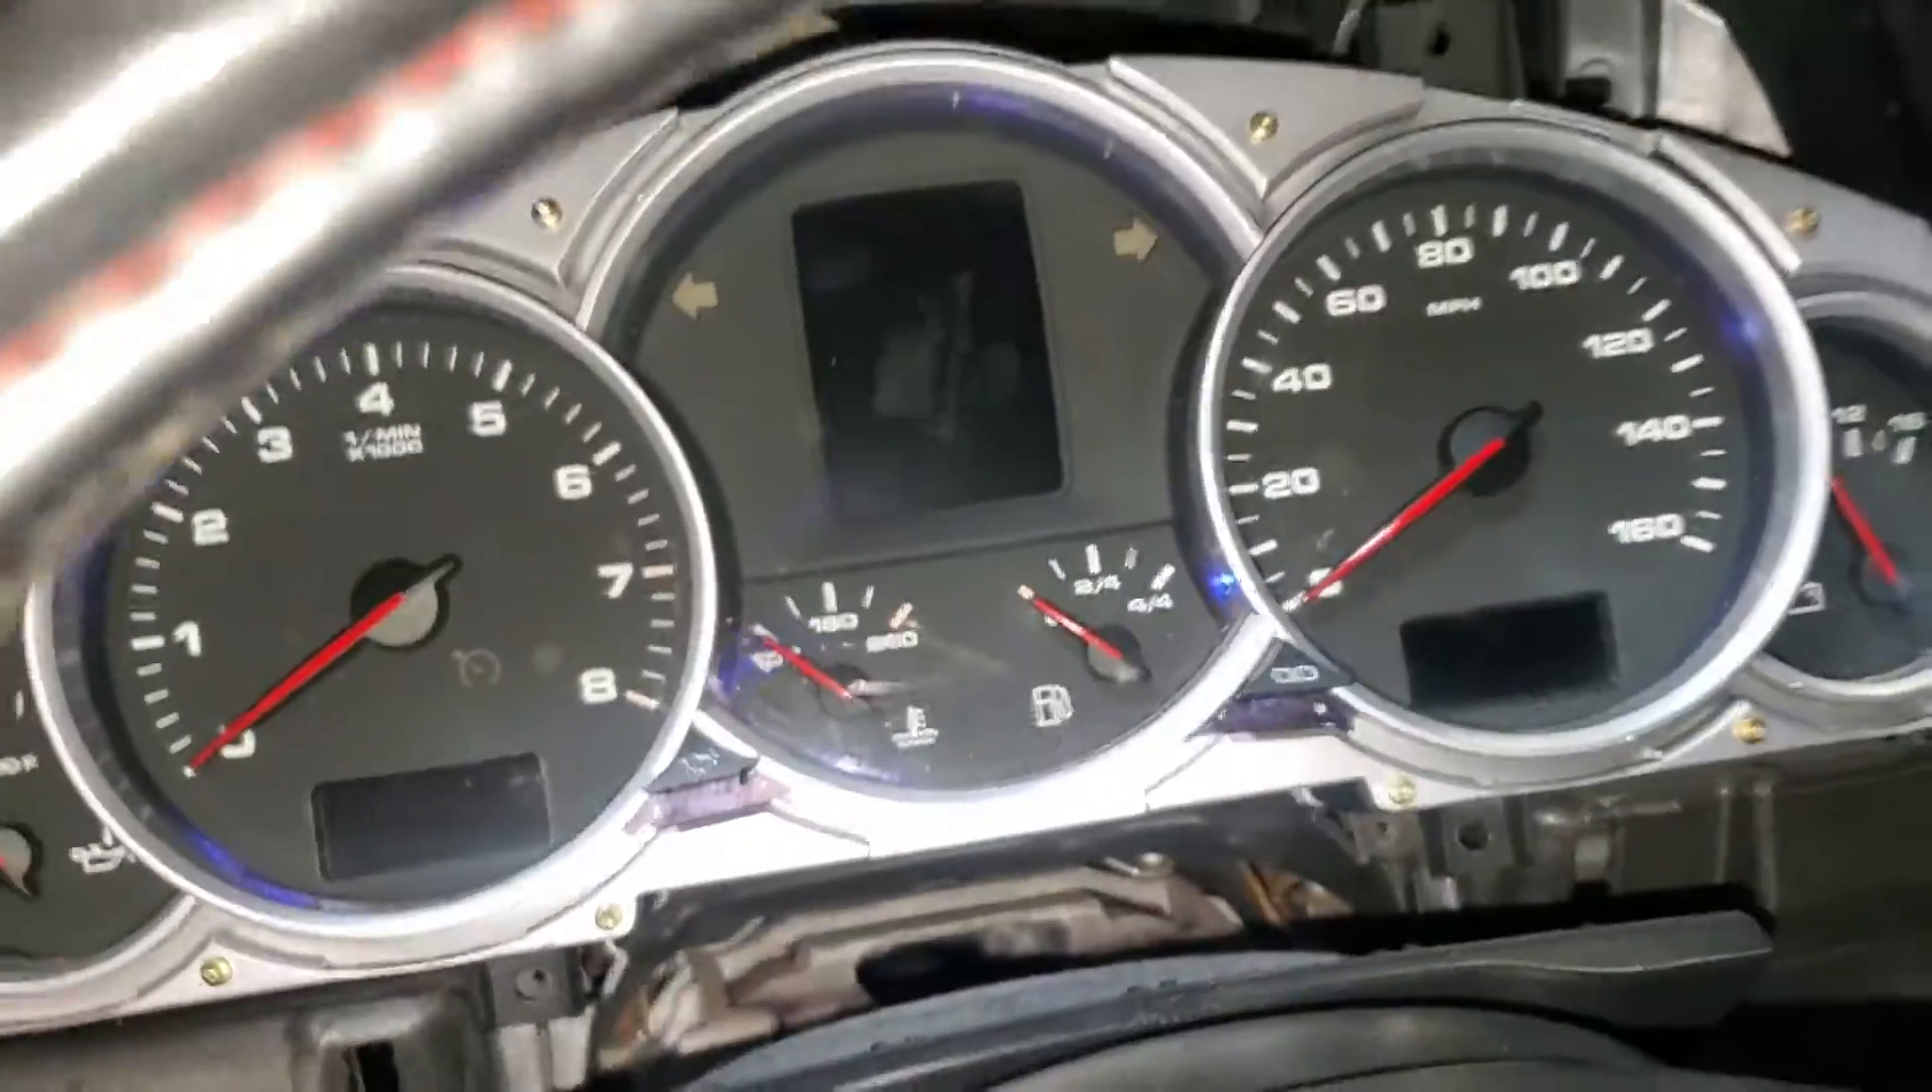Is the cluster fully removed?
No.